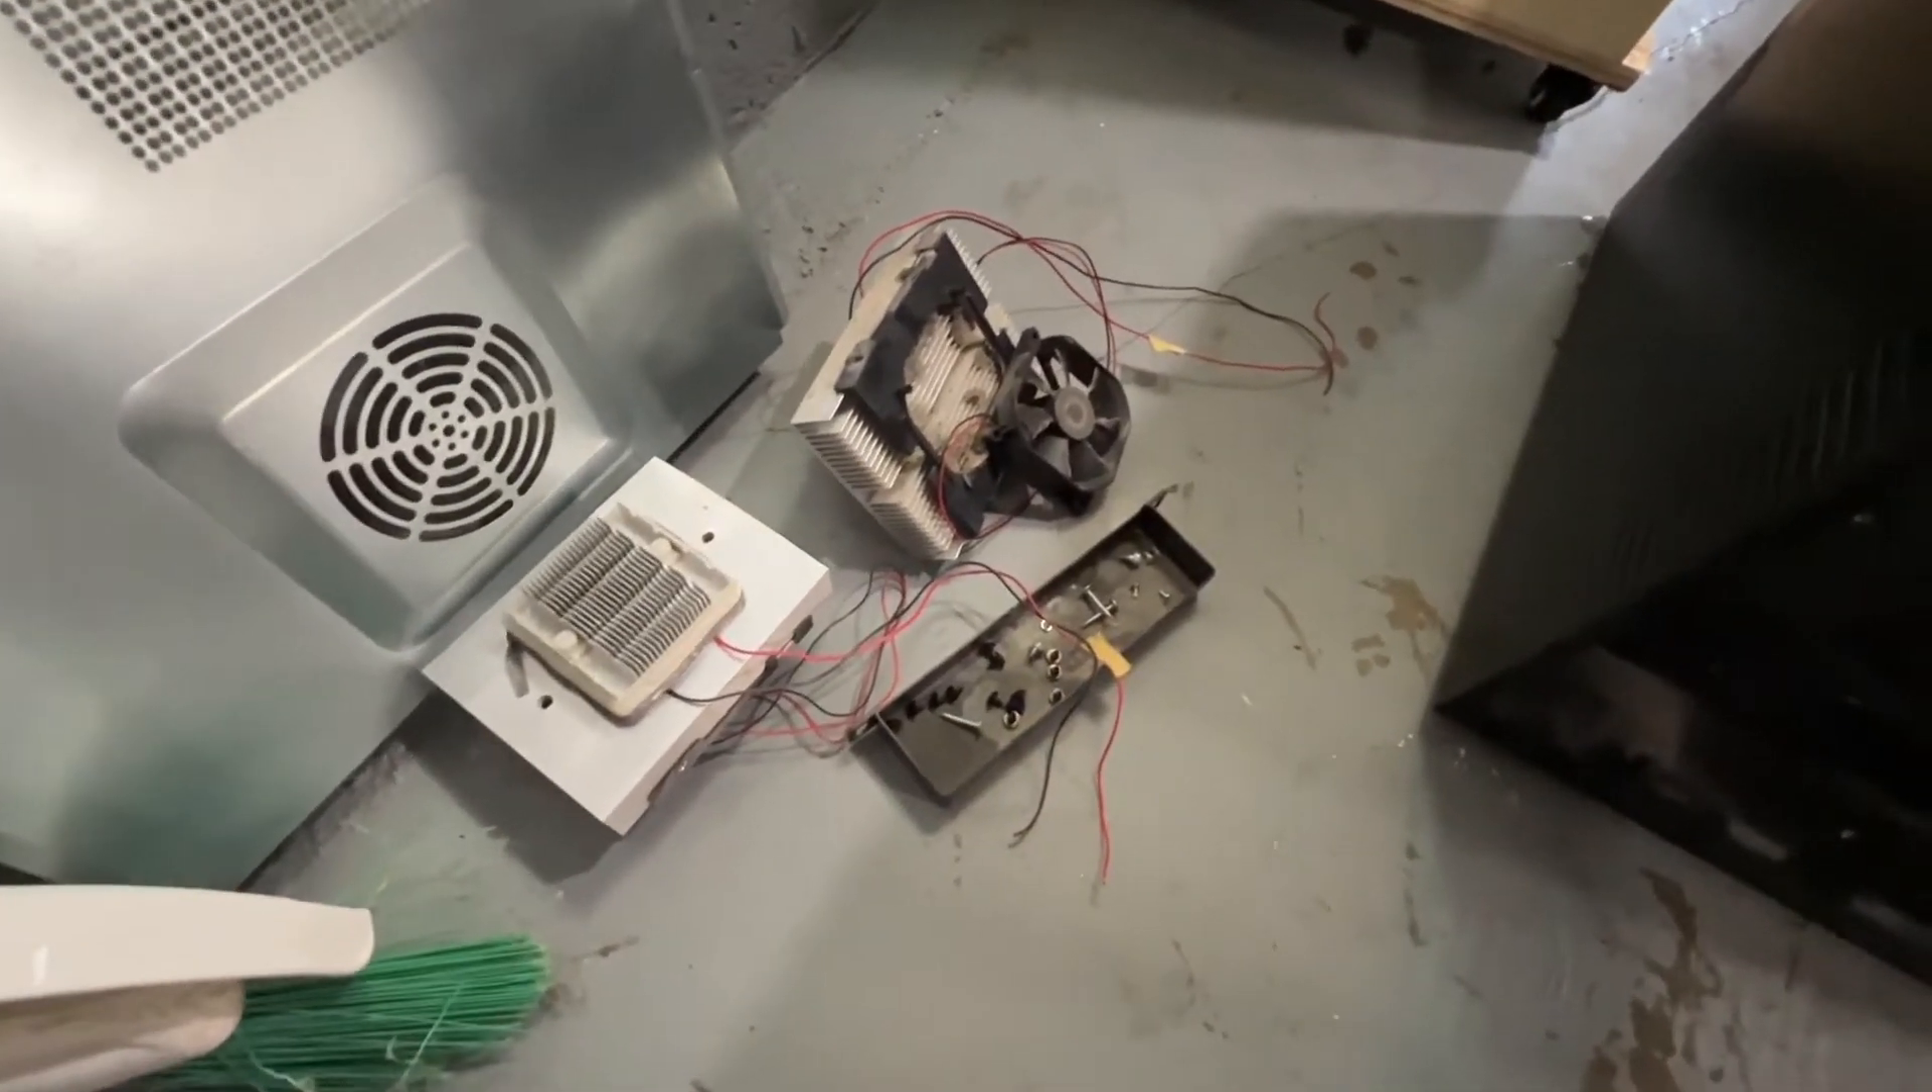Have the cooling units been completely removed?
Yes.